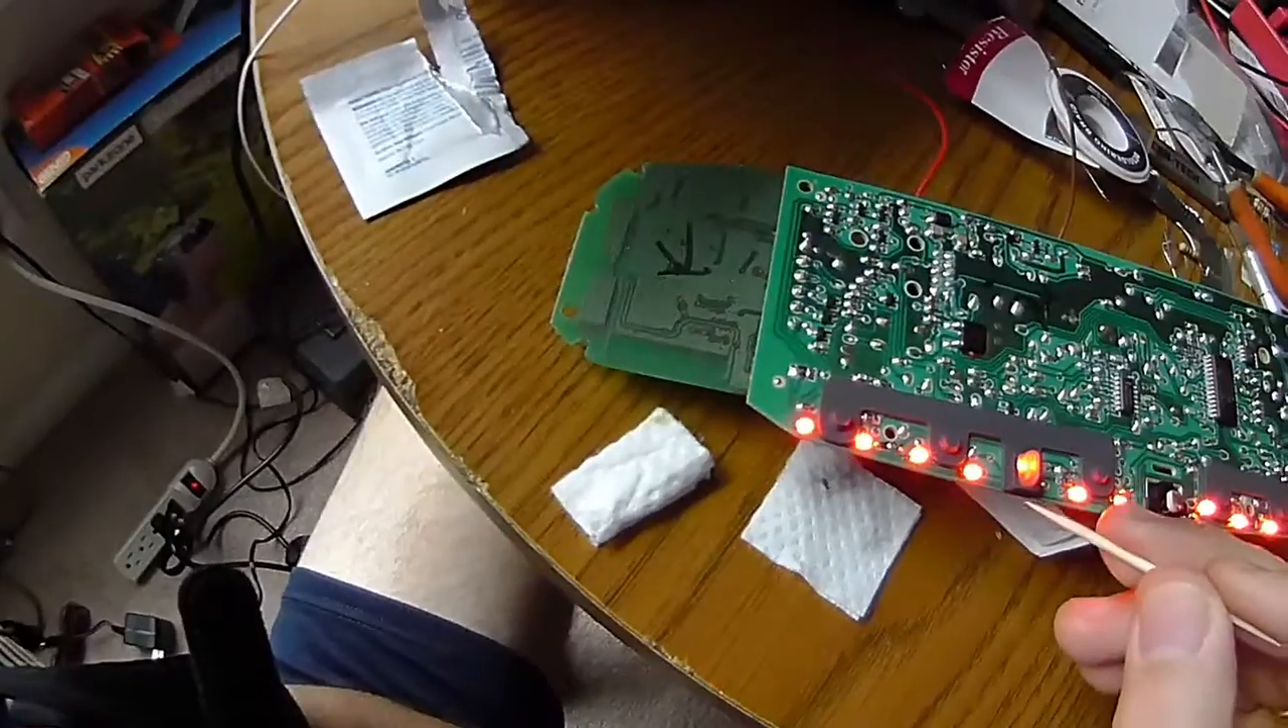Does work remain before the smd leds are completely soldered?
No.